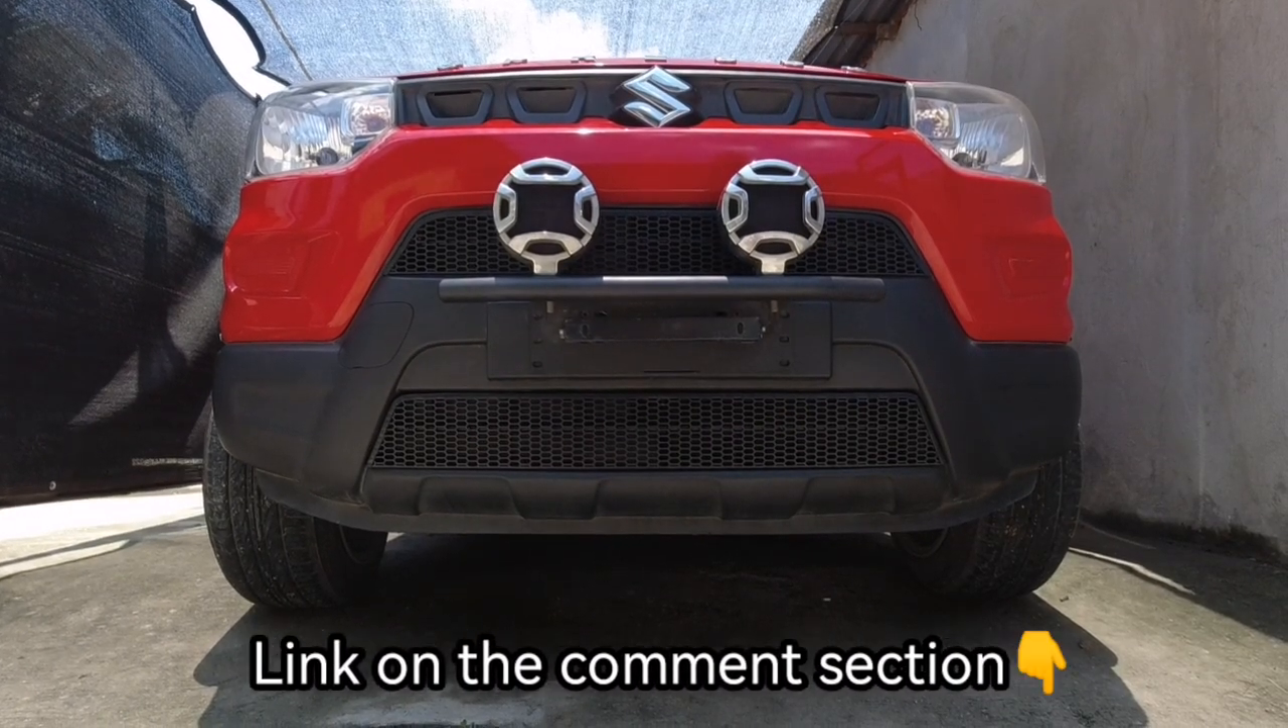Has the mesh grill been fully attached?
Yes.